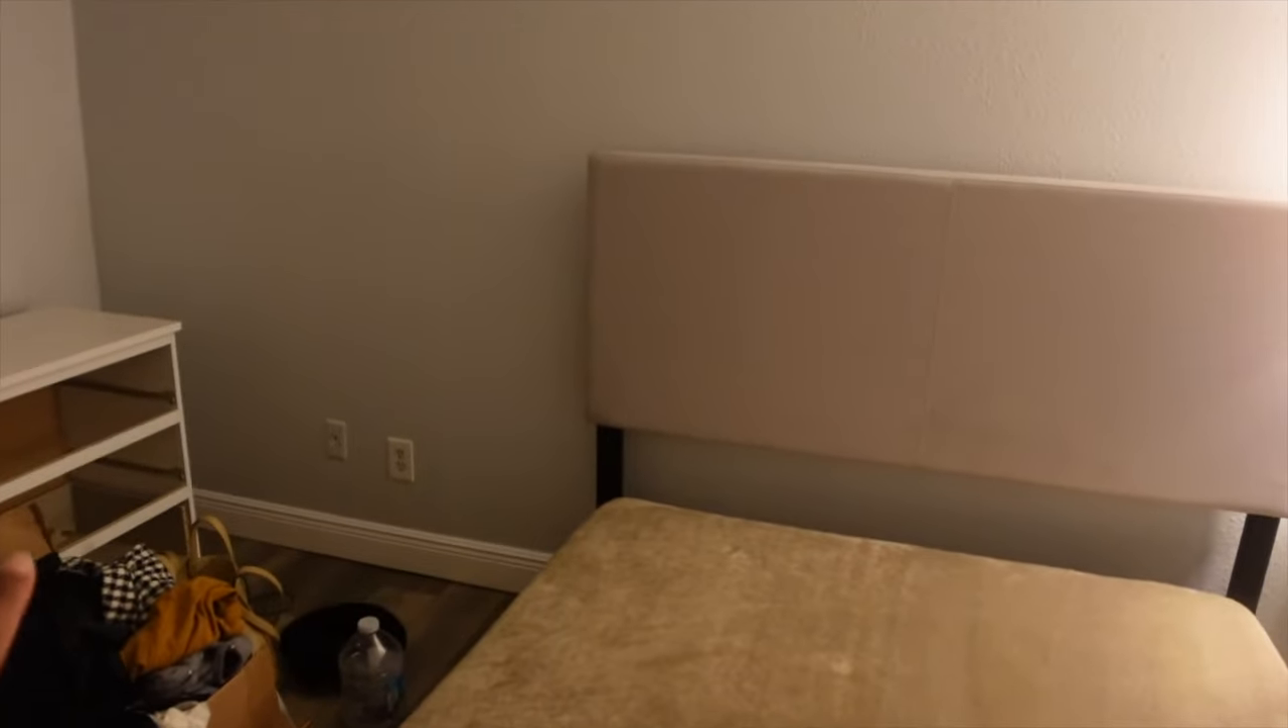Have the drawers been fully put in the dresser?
No.